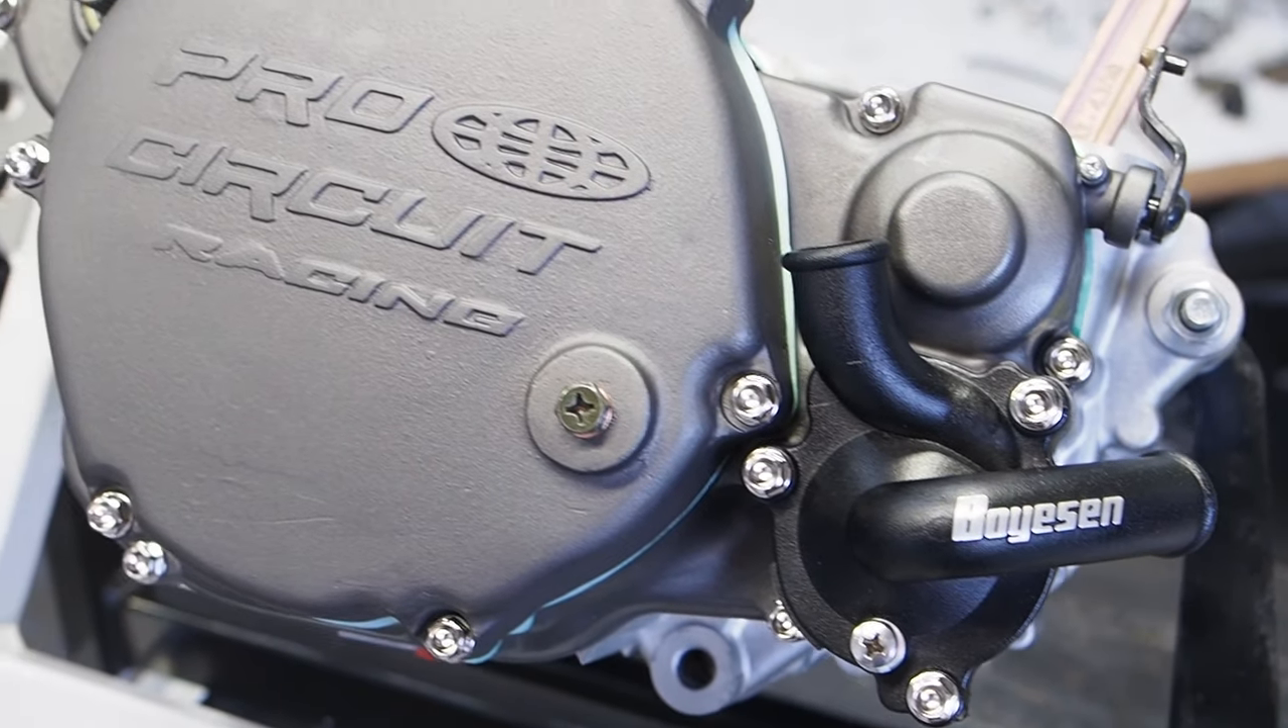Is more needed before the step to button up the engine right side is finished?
No.